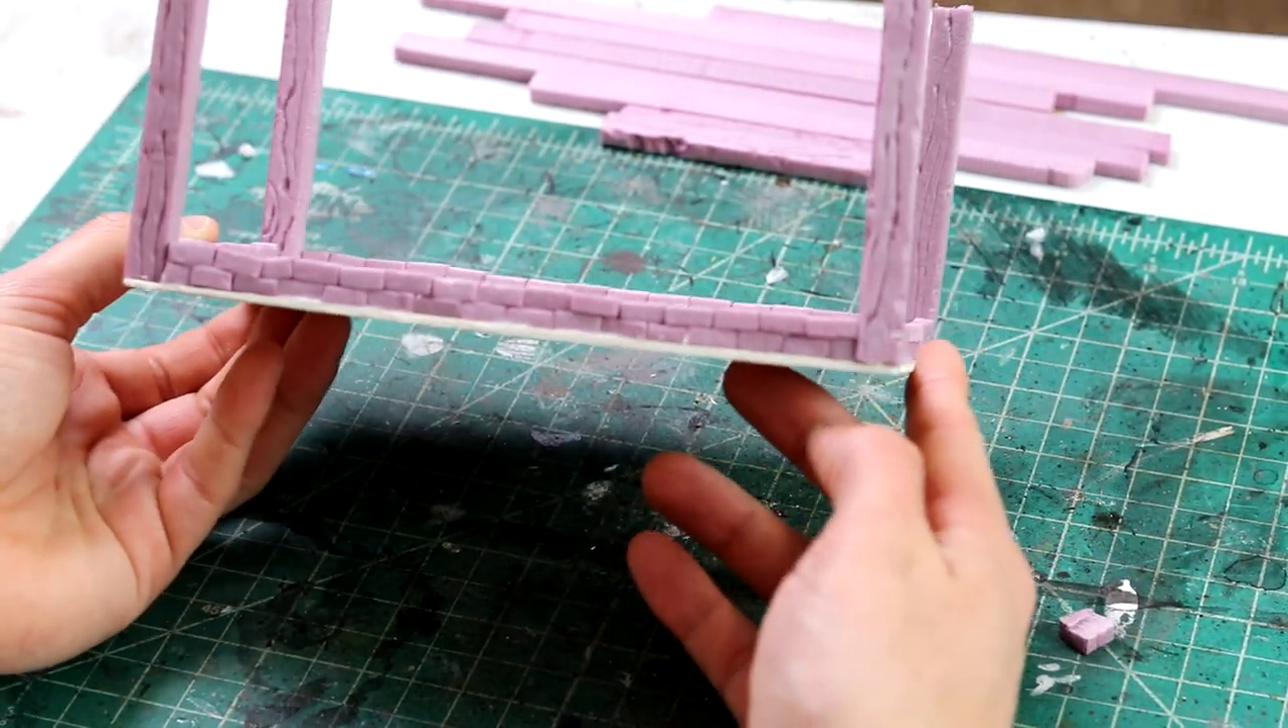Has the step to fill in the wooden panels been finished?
No.